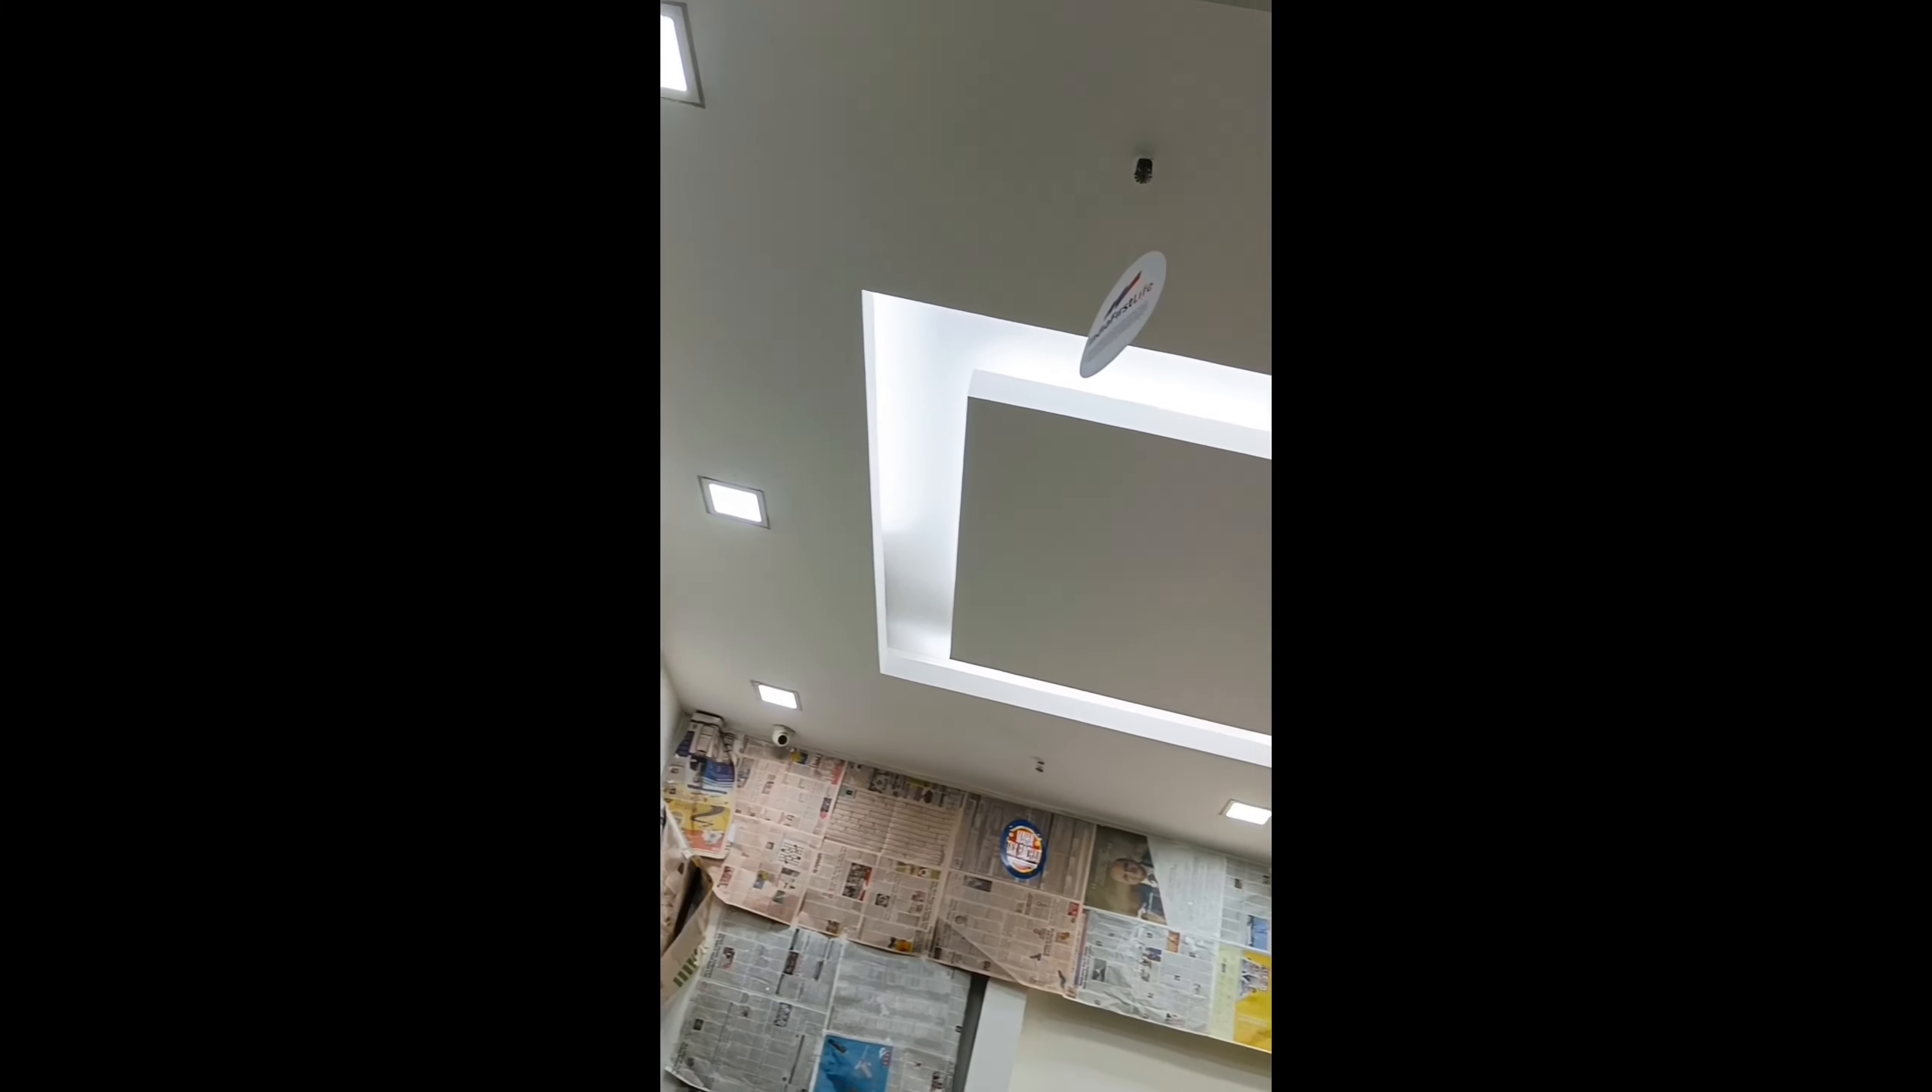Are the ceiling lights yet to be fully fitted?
No.